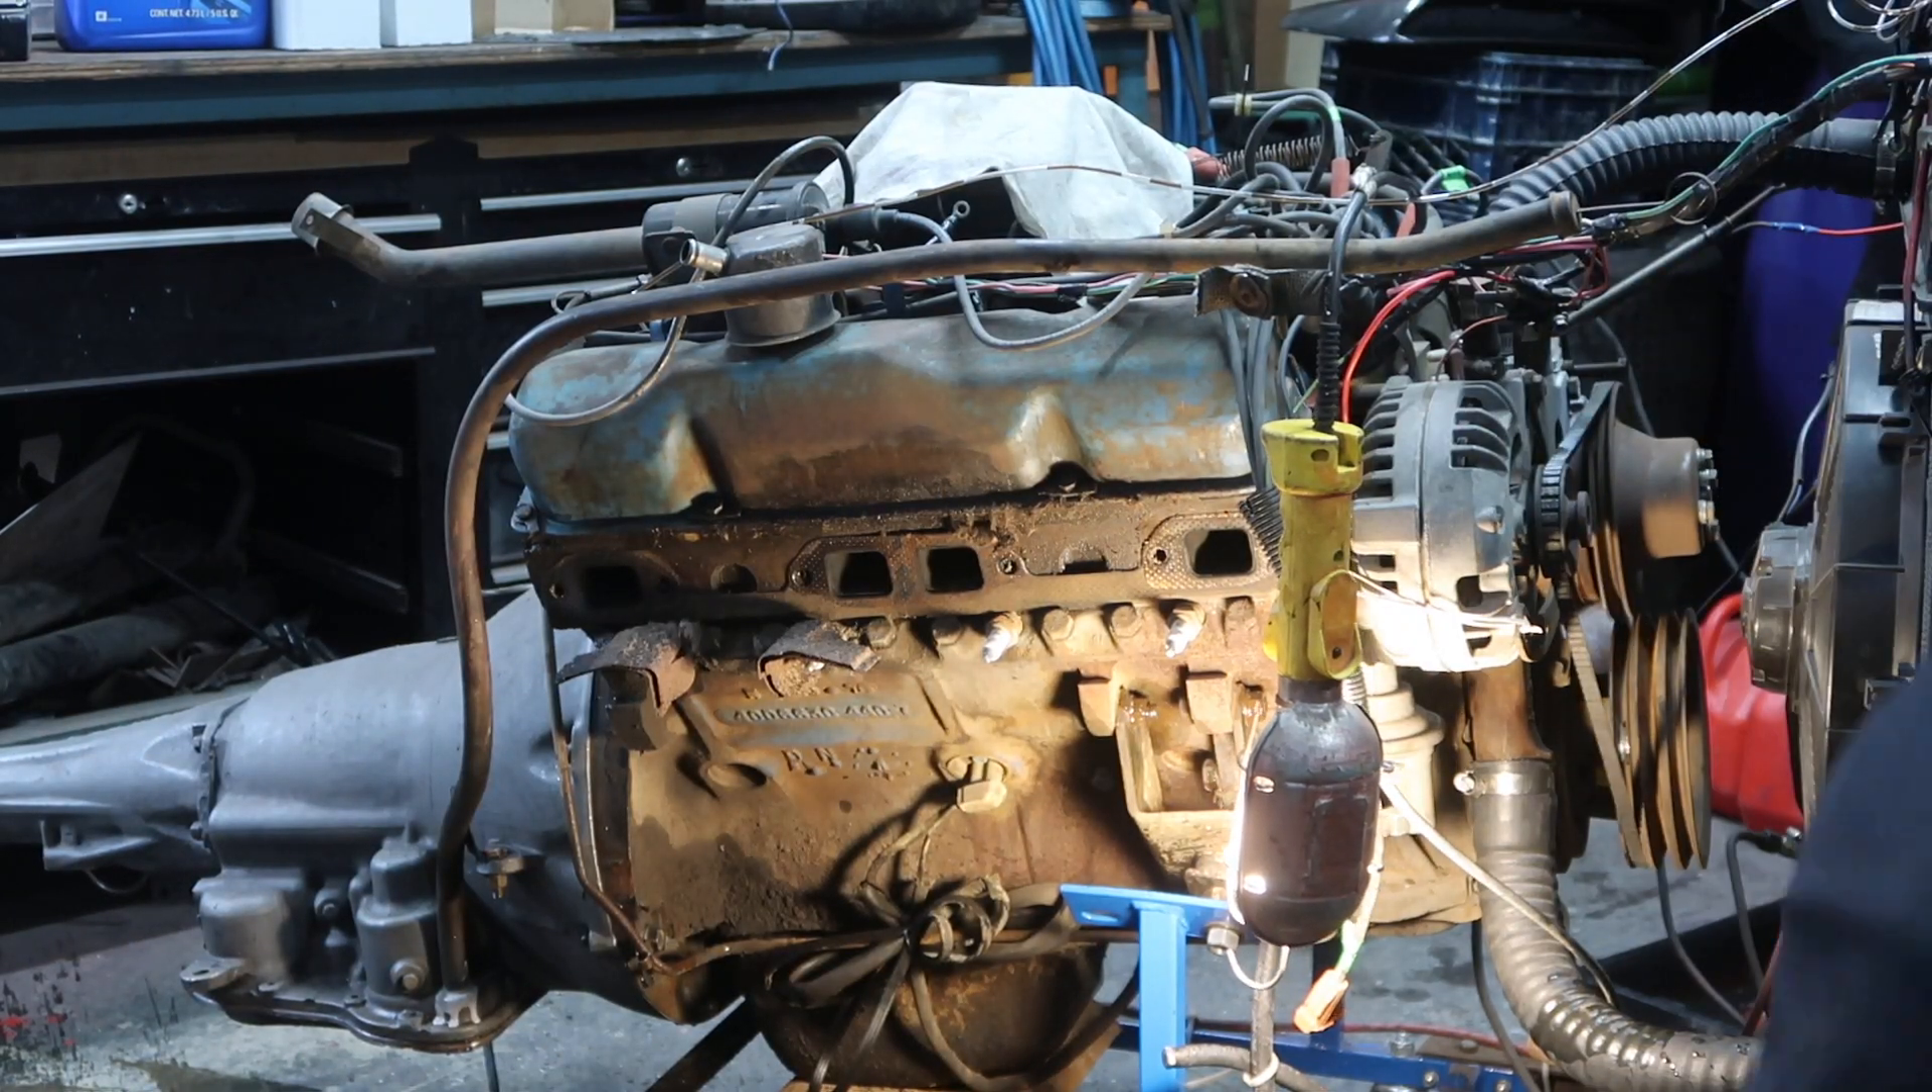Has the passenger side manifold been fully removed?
Yes.